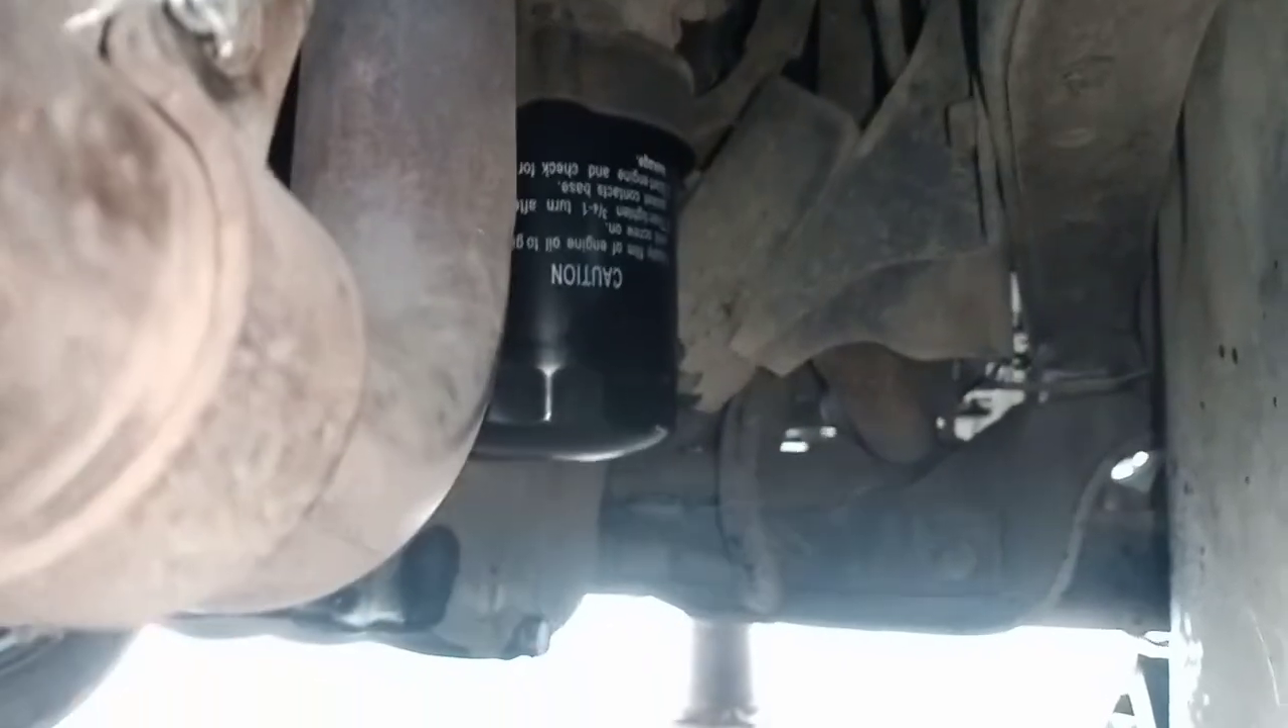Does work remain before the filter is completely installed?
No.